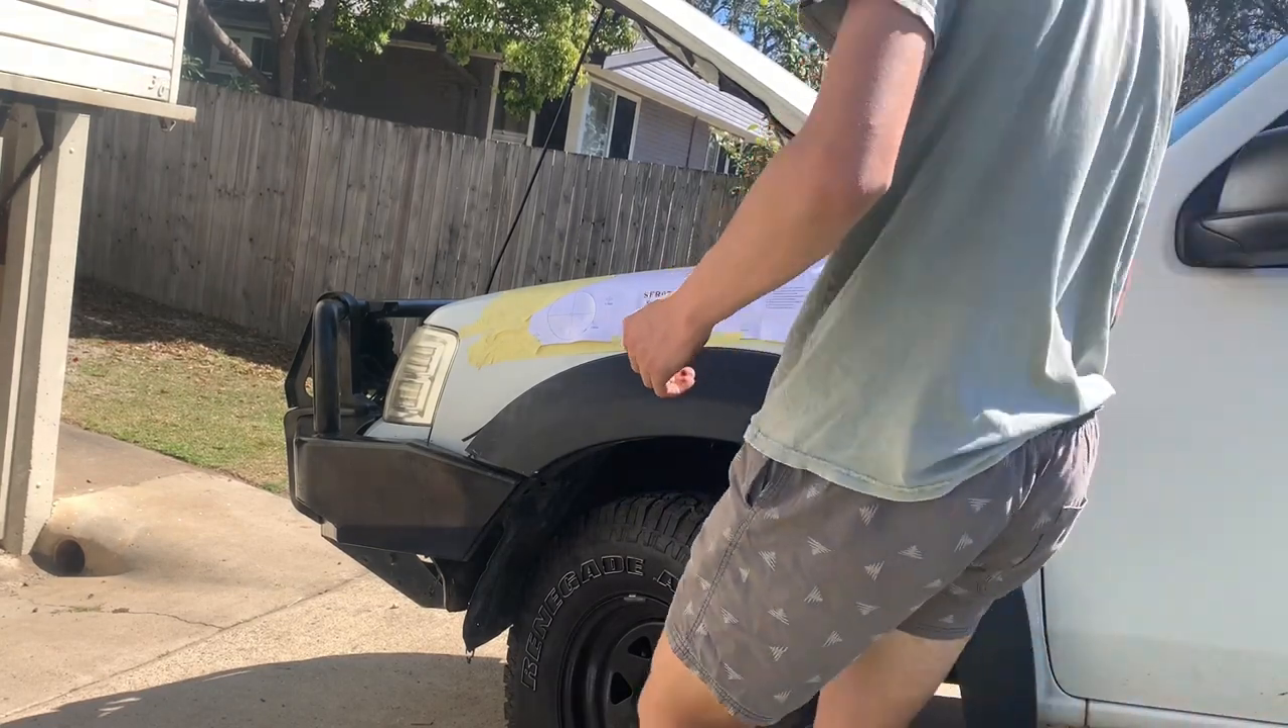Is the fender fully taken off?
No.